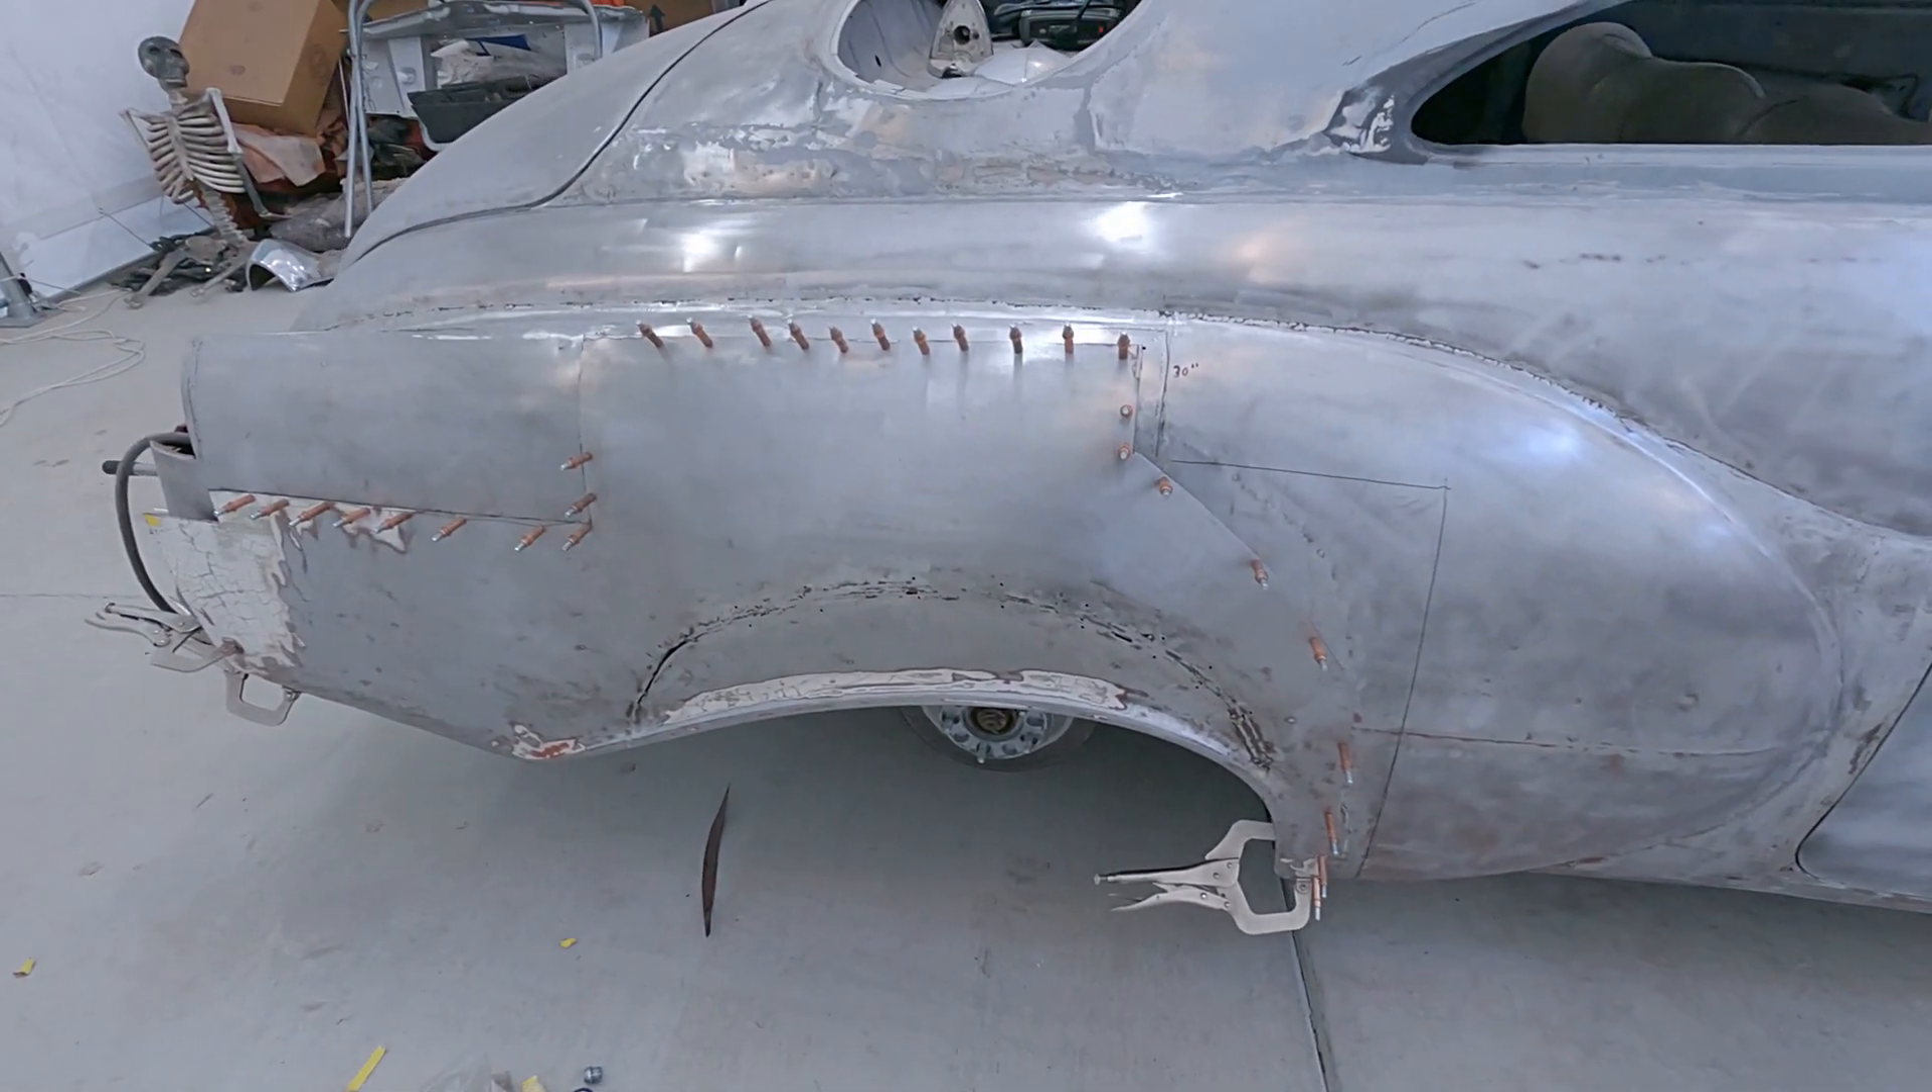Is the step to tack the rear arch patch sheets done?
No.